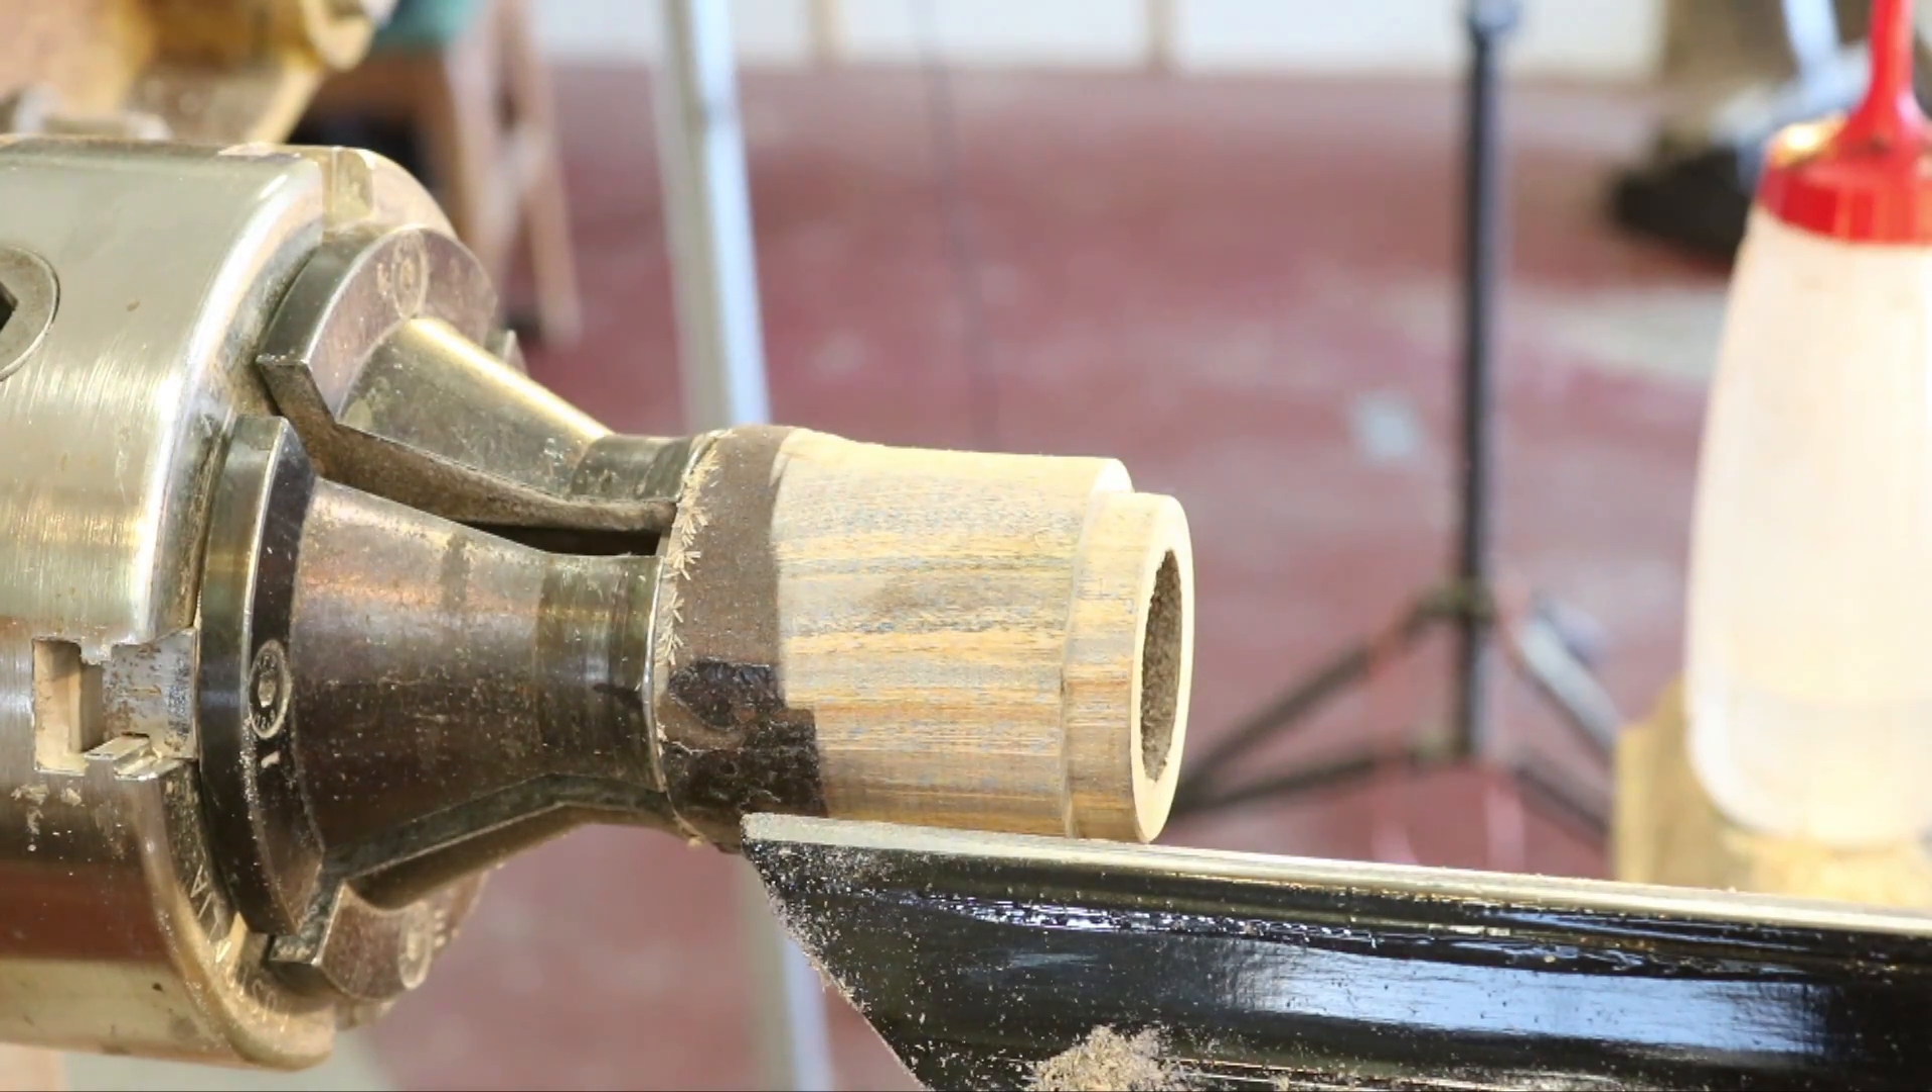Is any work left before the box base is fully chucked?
No.